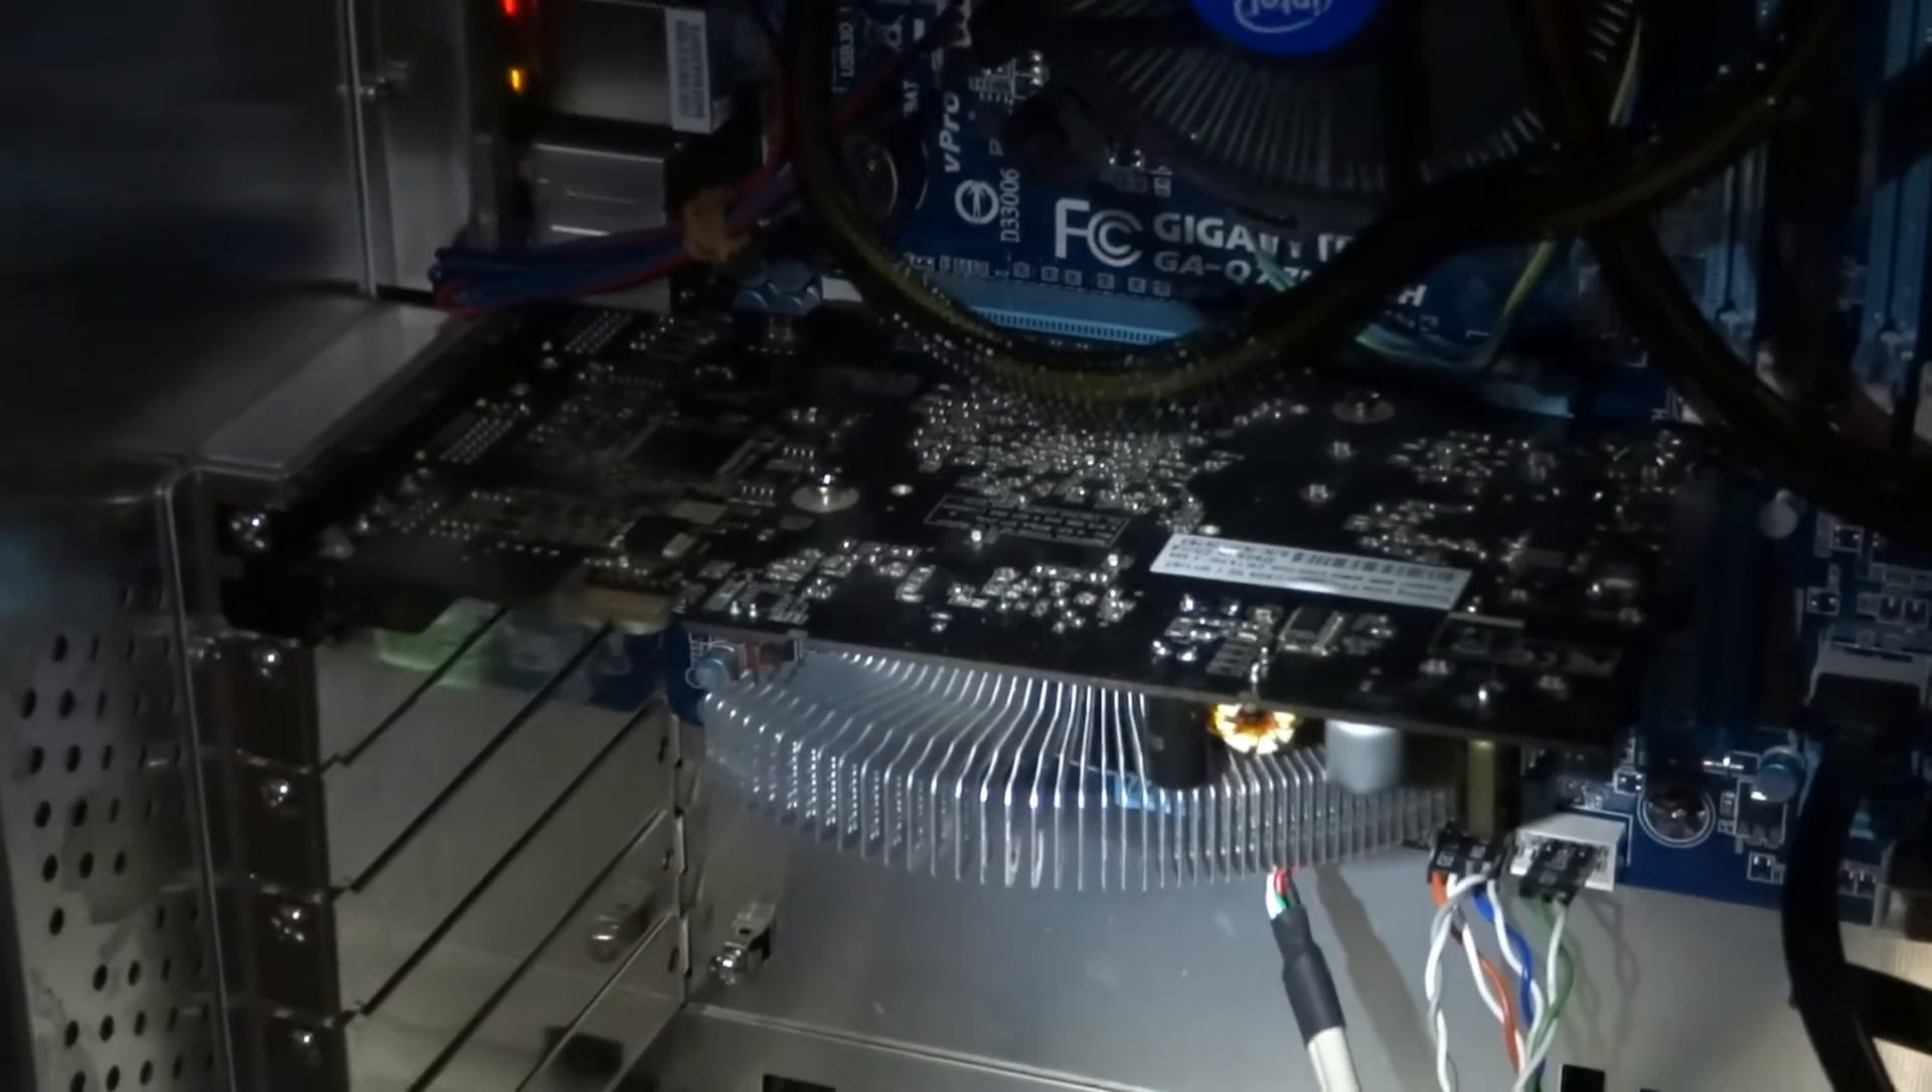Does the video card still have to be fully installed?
No.